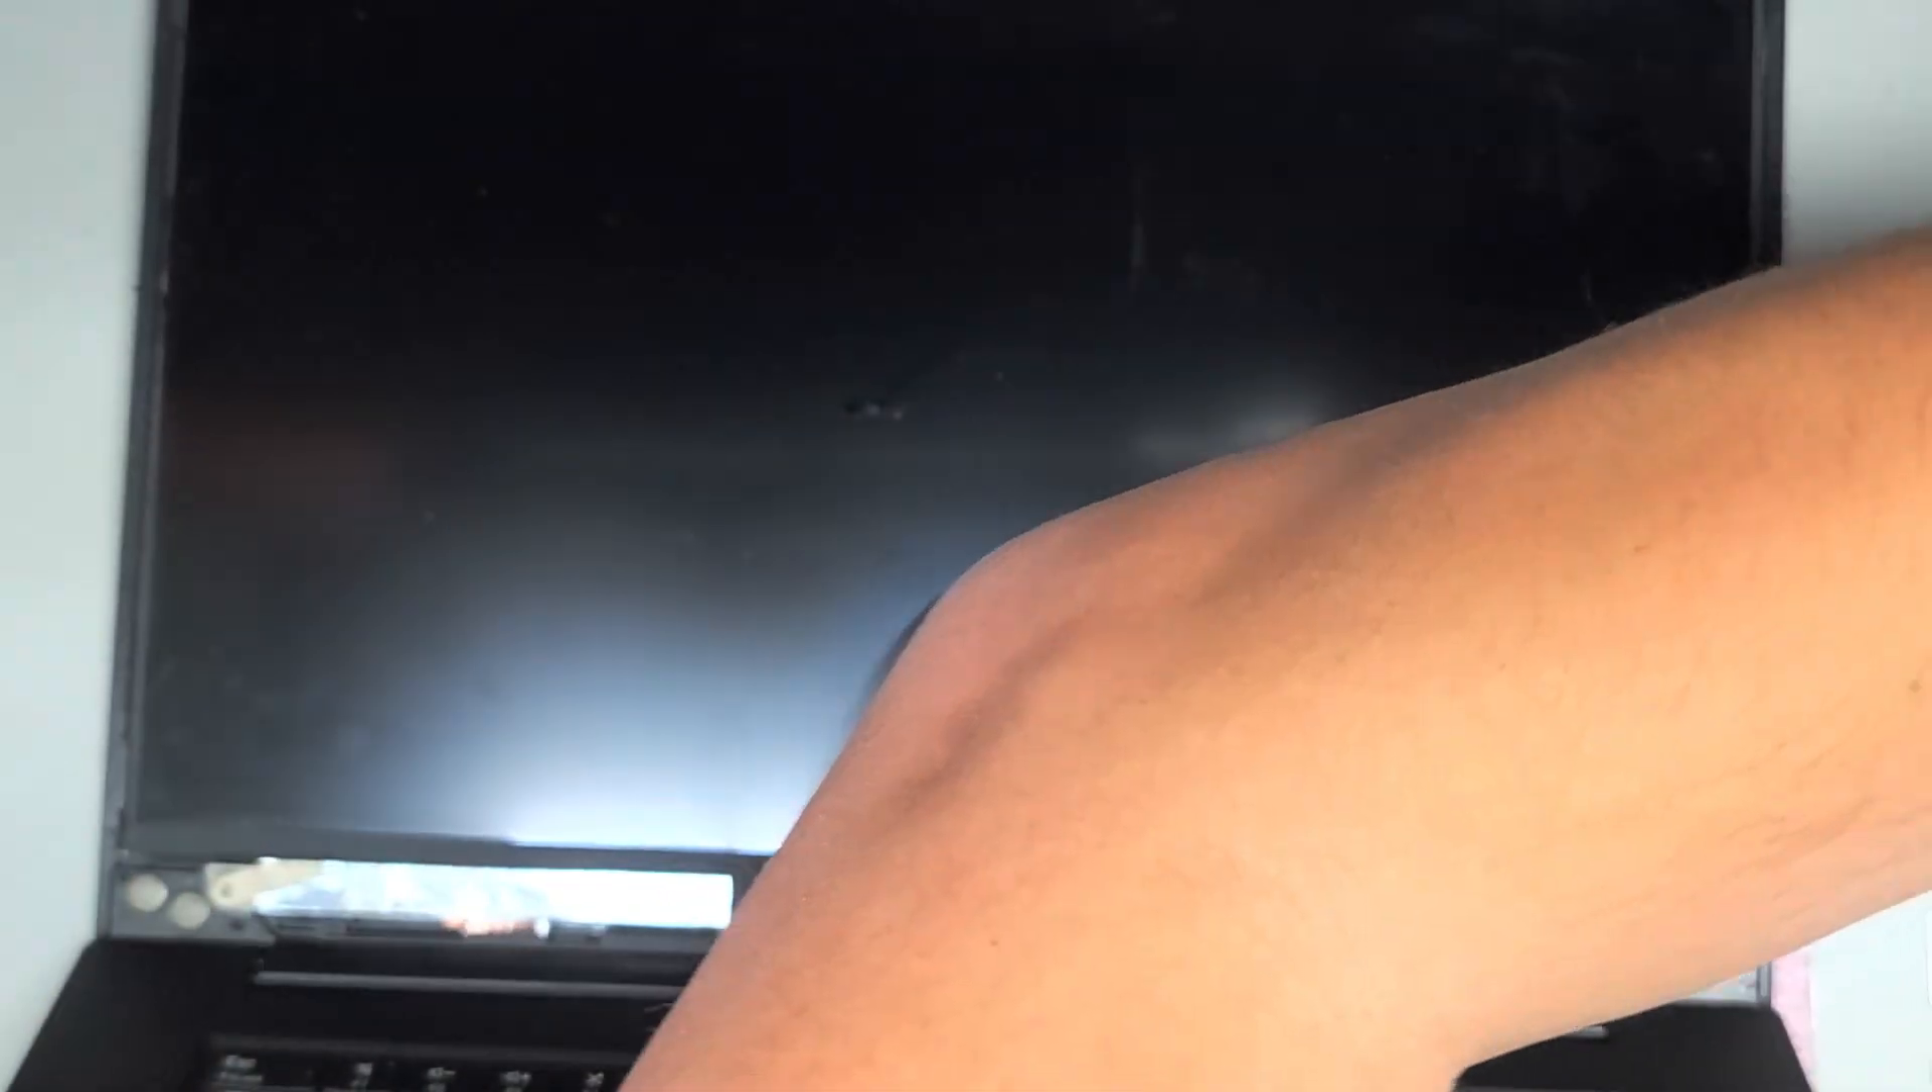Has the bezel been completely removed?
Yes.